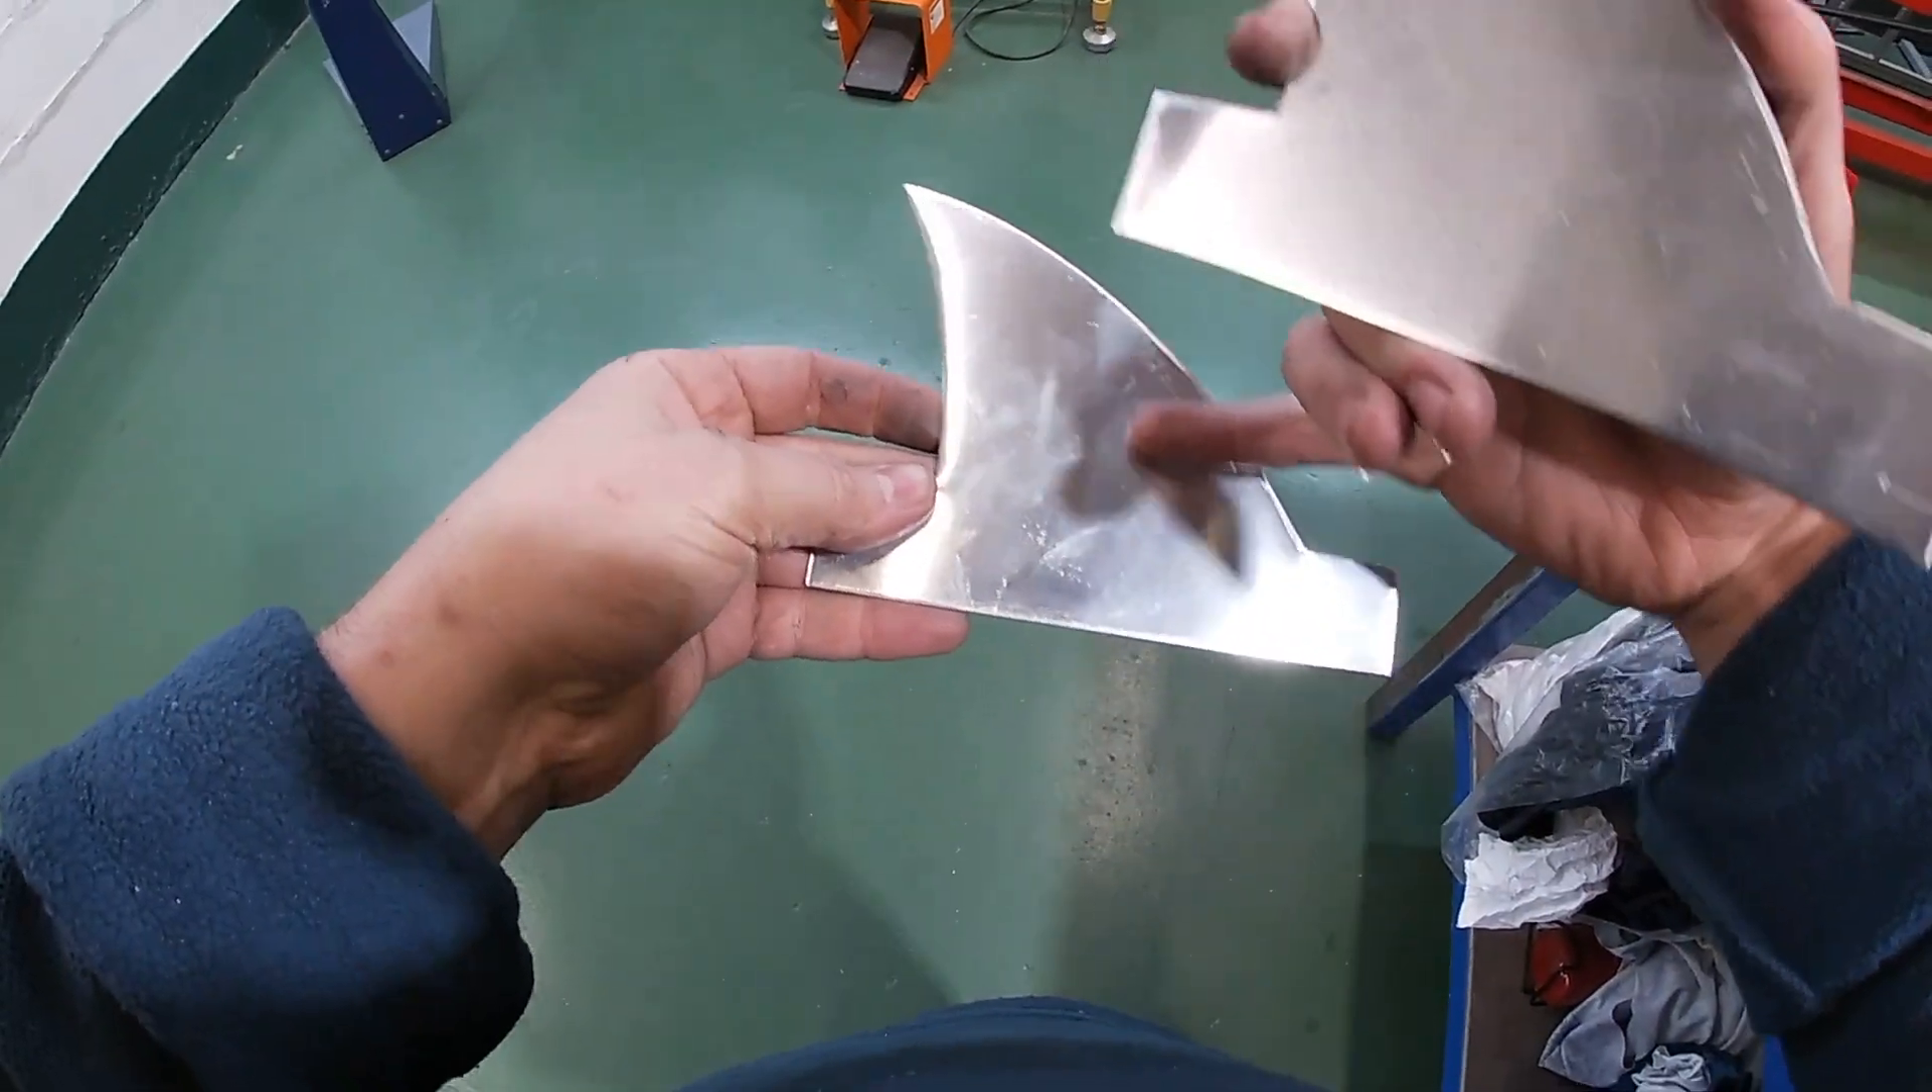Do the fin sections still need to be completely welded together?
Yes.